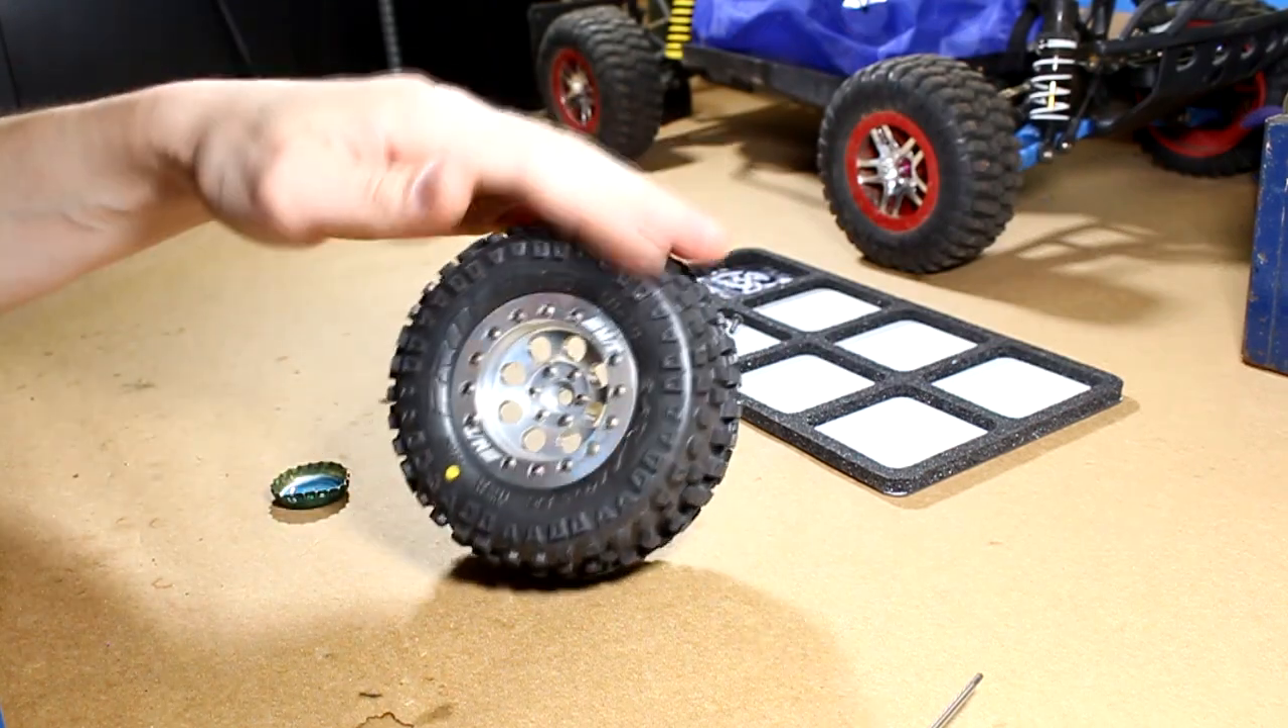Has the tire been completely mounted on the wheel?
Yes.